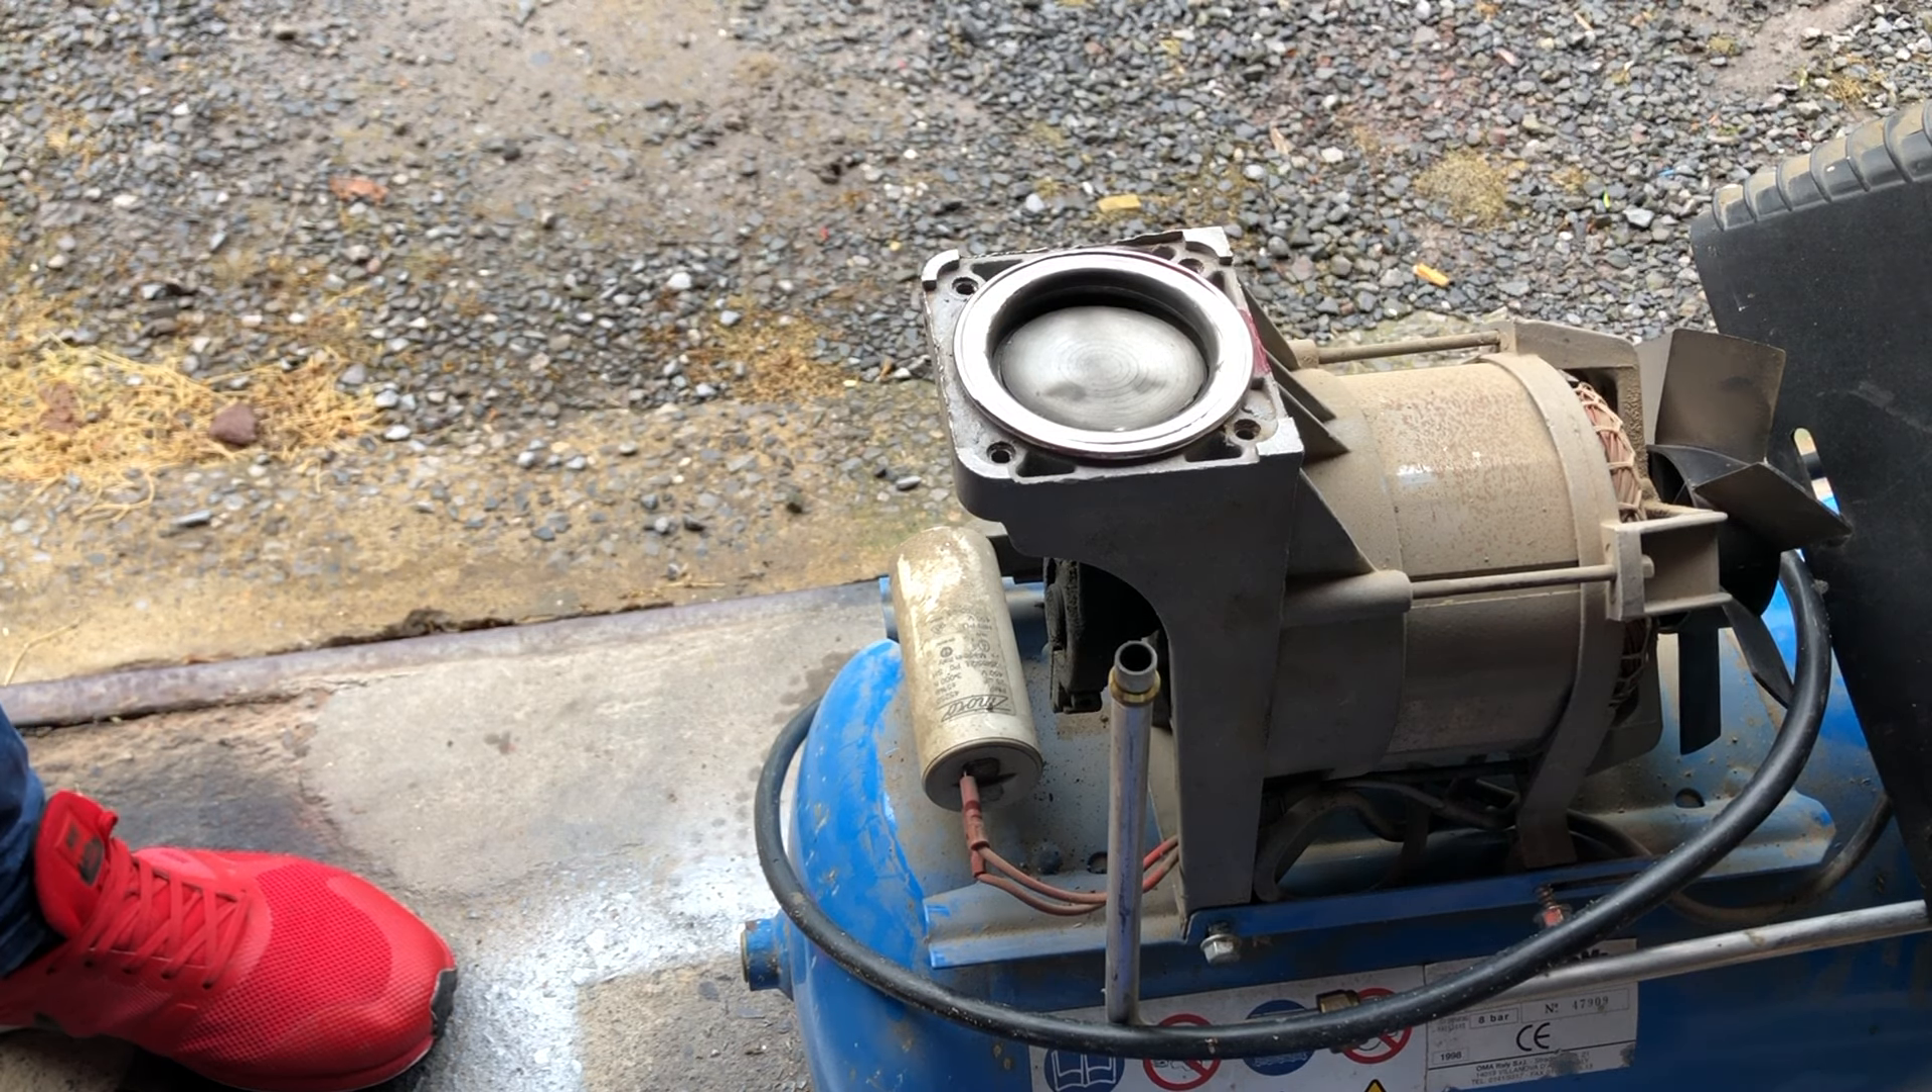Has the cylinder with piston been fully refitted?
Yes.